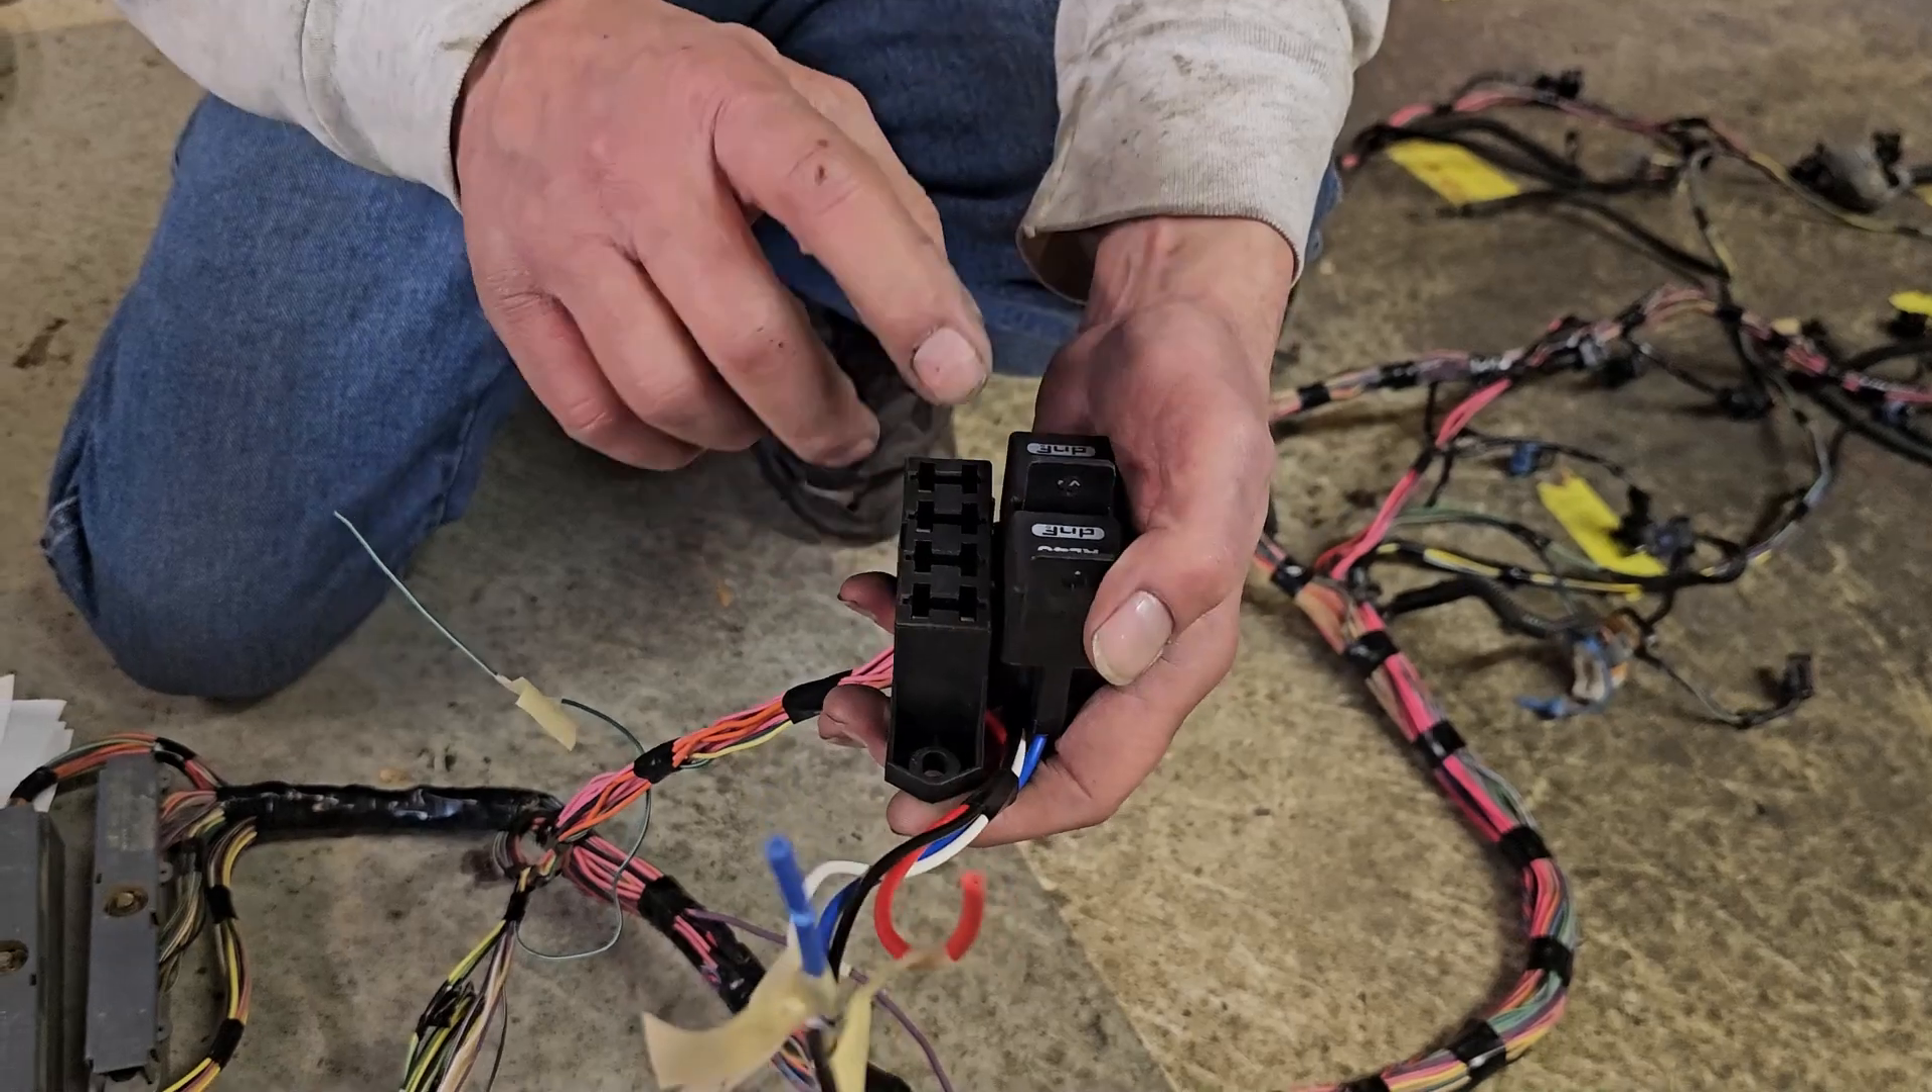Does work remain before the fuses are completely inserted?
Yes.